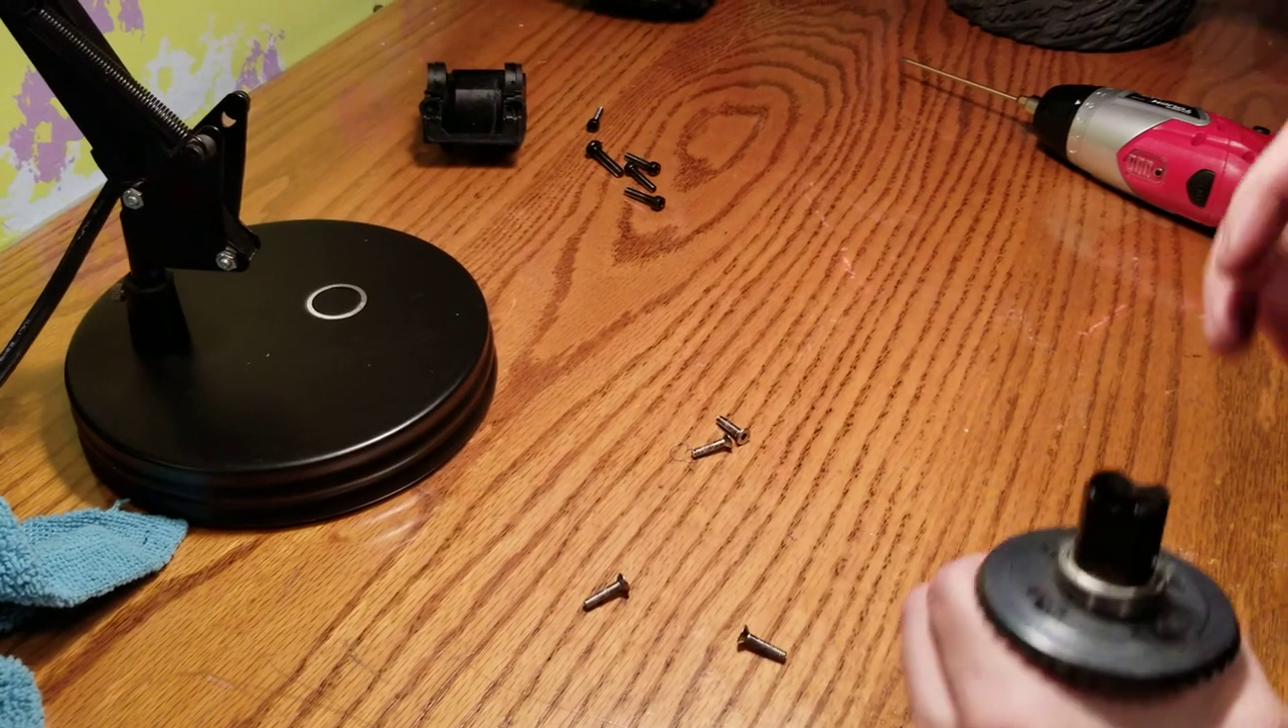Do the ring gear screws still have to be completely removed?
No.